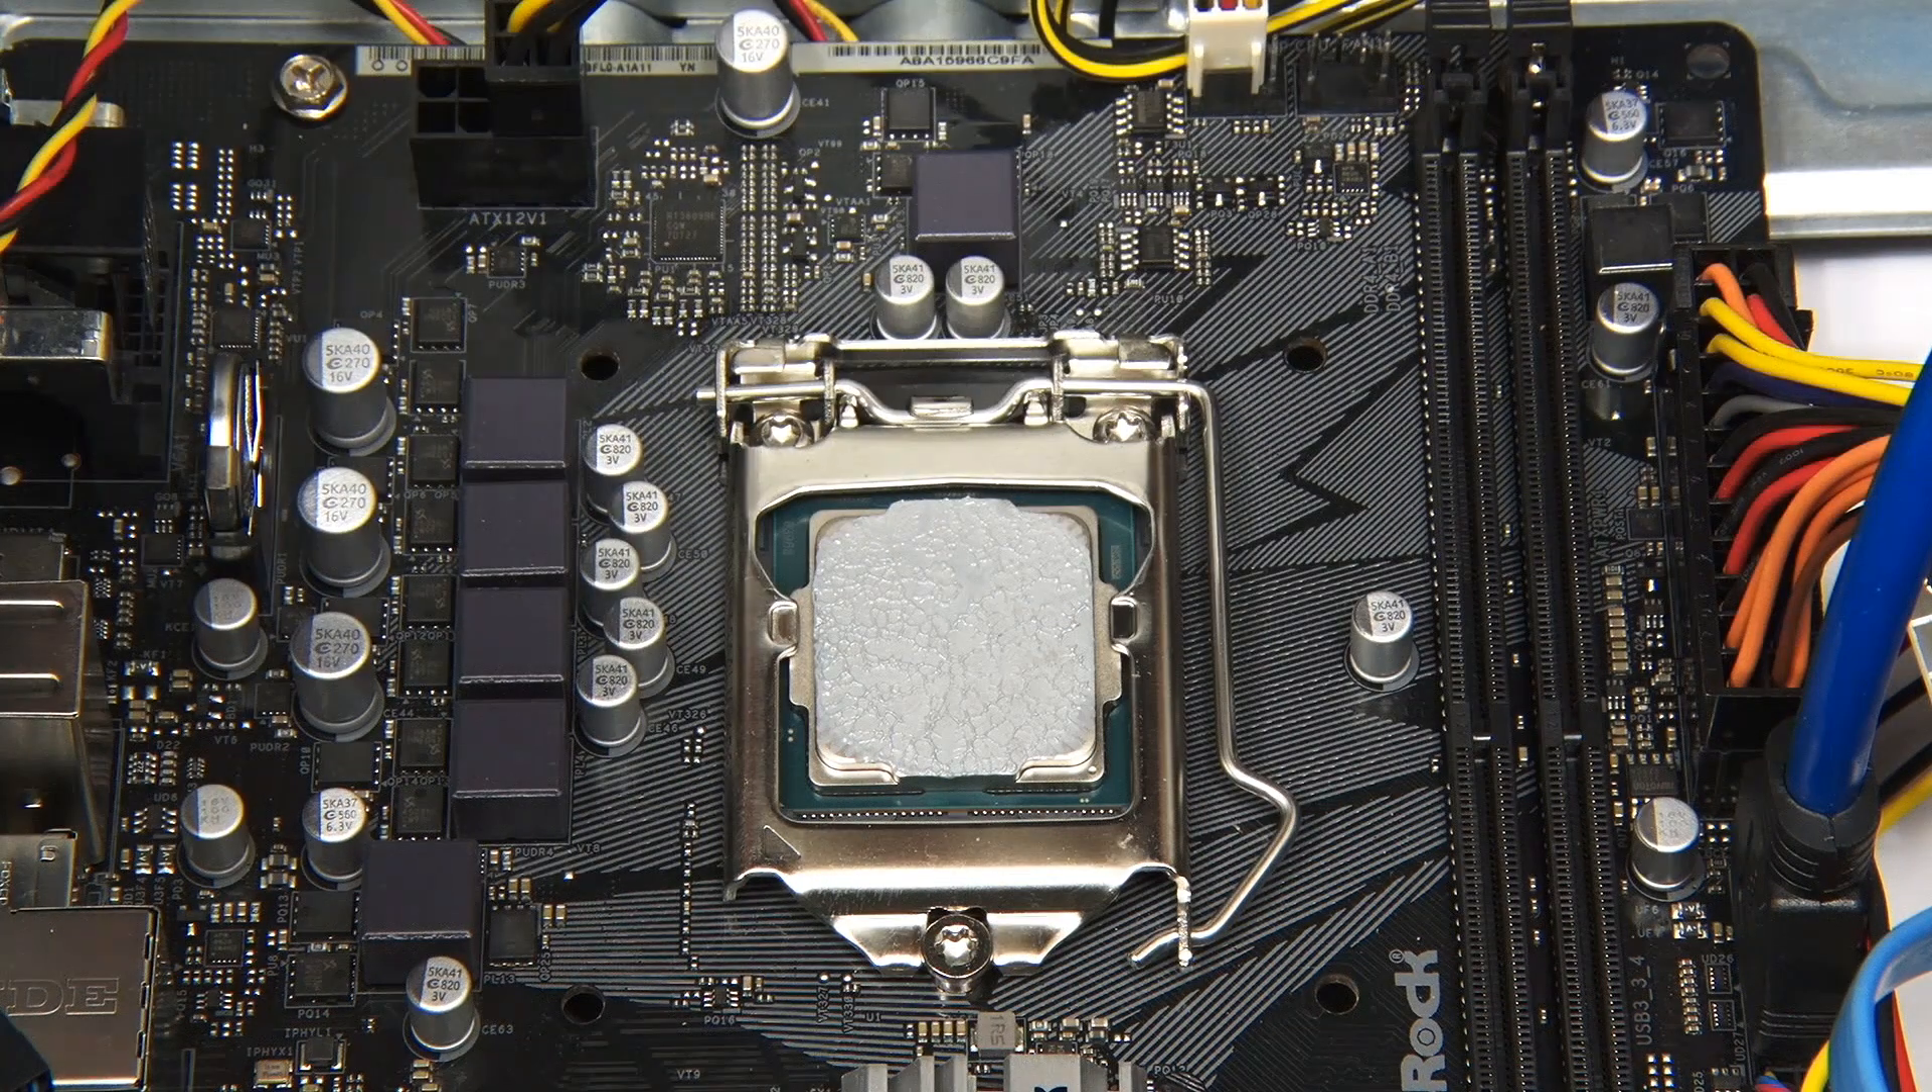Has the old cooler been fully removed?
Yes.